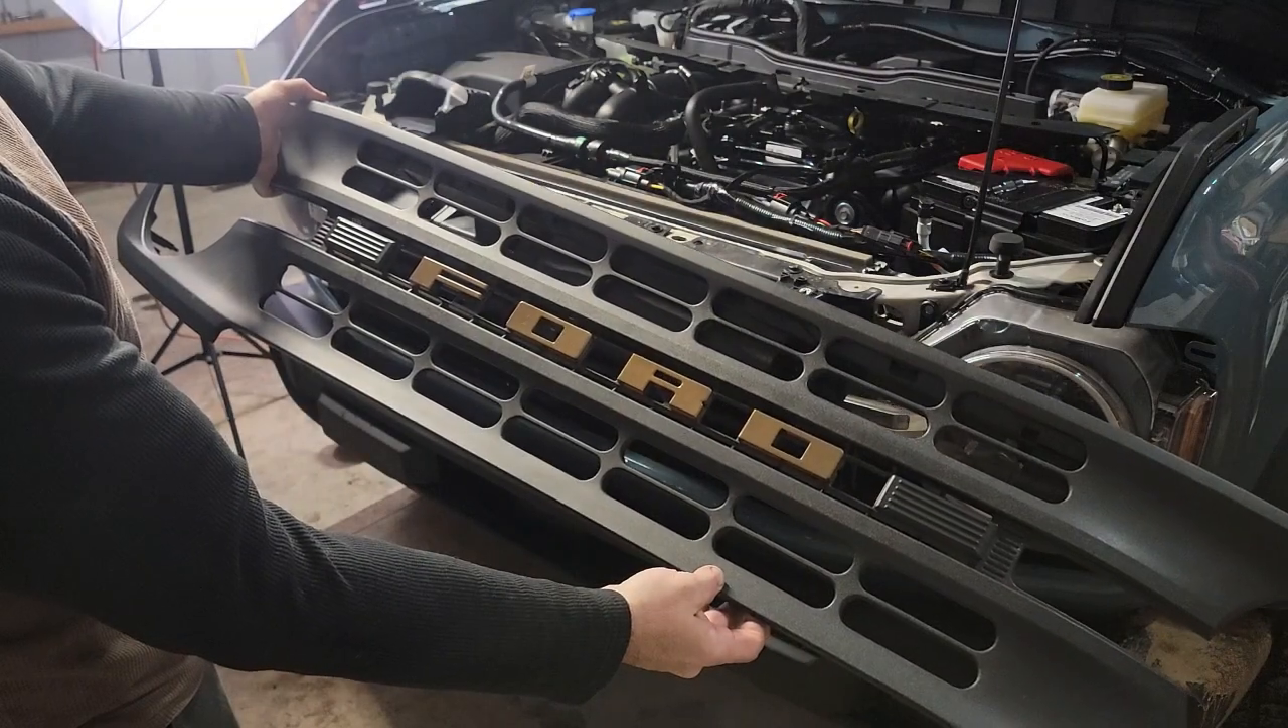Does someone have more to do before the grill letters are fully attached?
No.